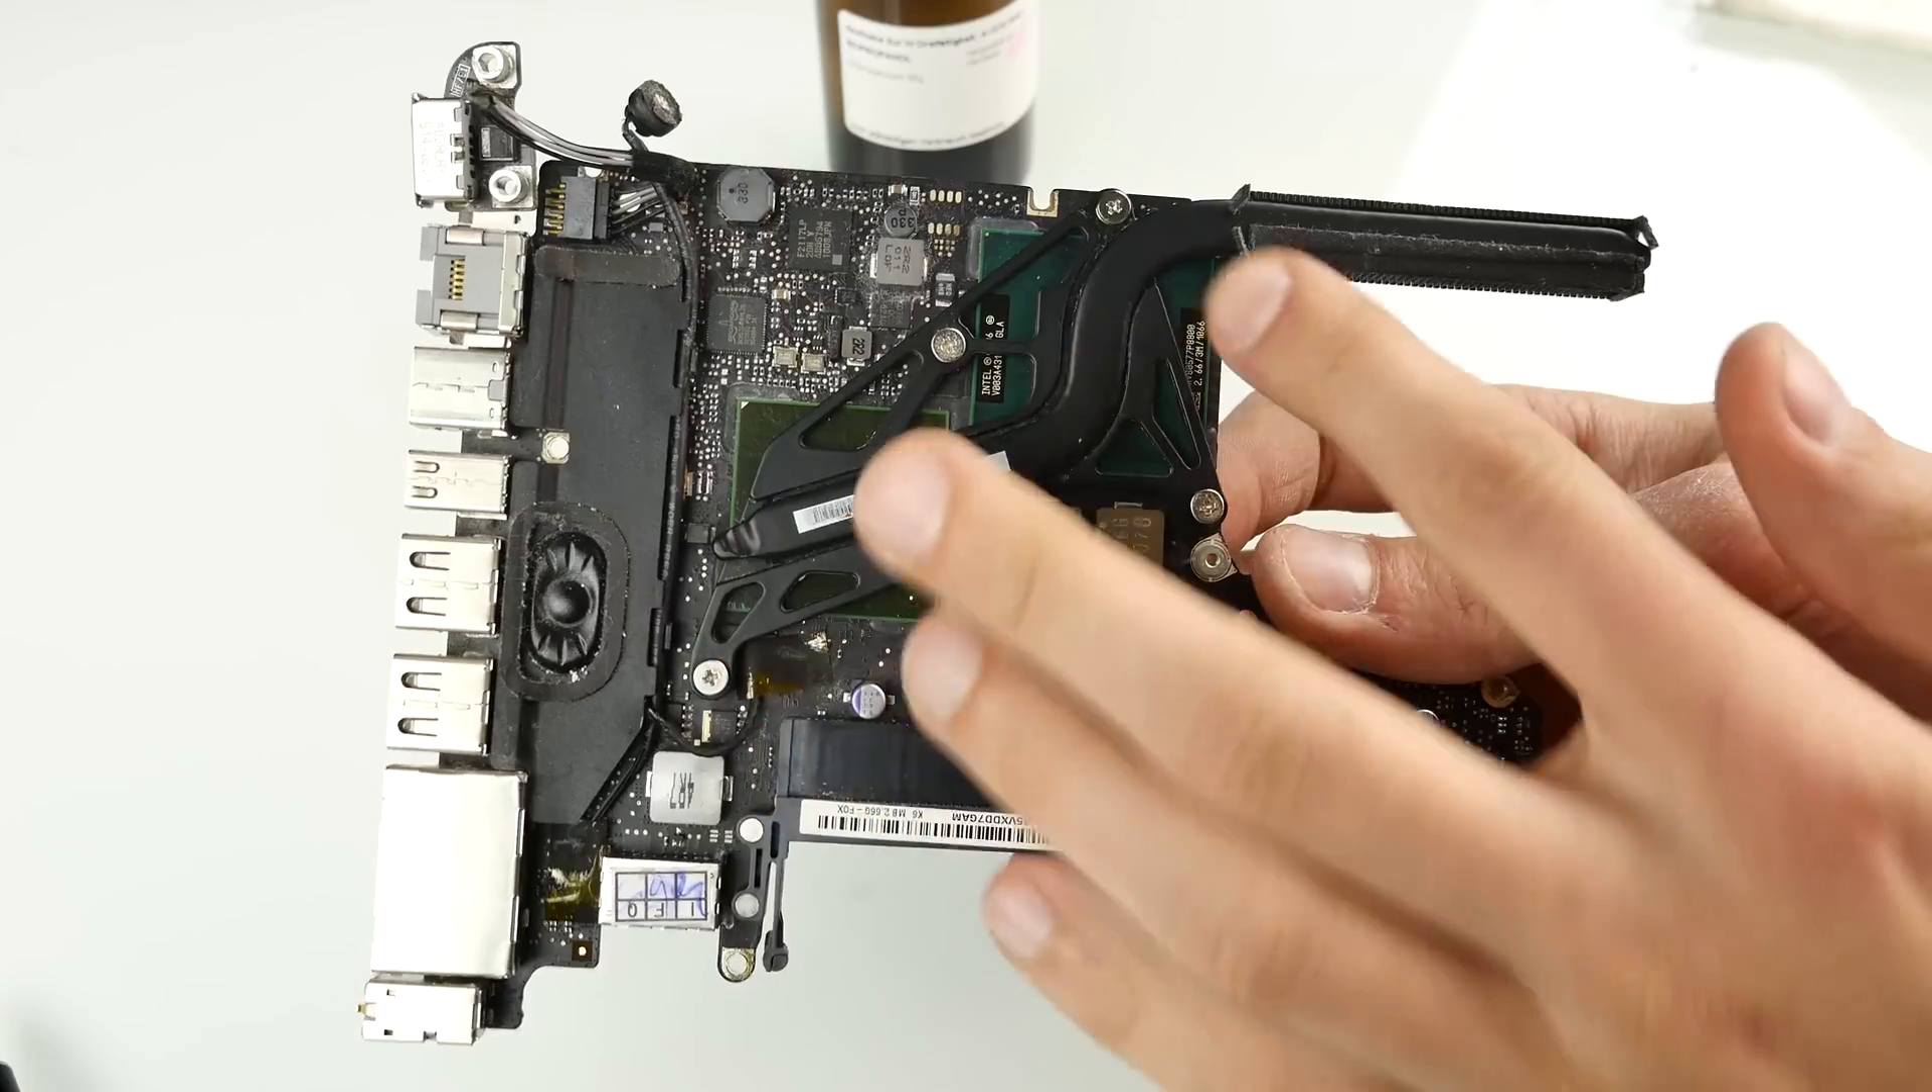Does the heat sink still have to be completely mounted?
No.